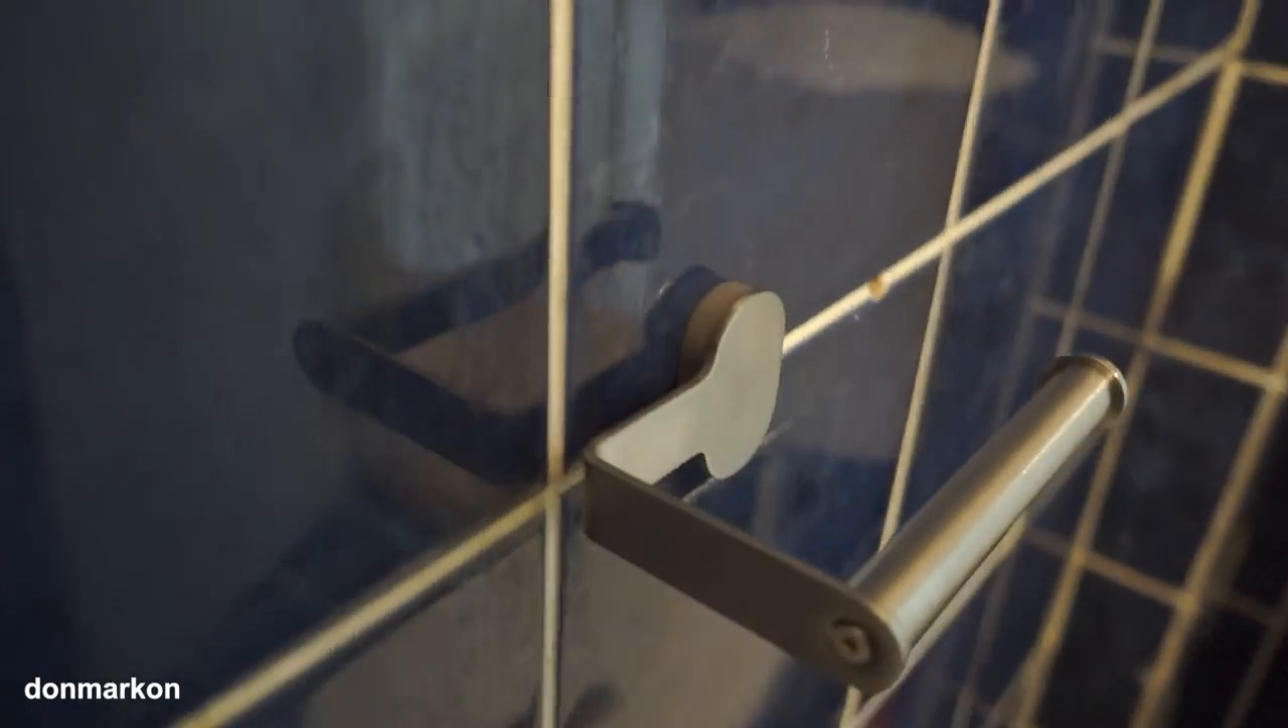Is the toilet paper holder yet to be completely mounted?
No.